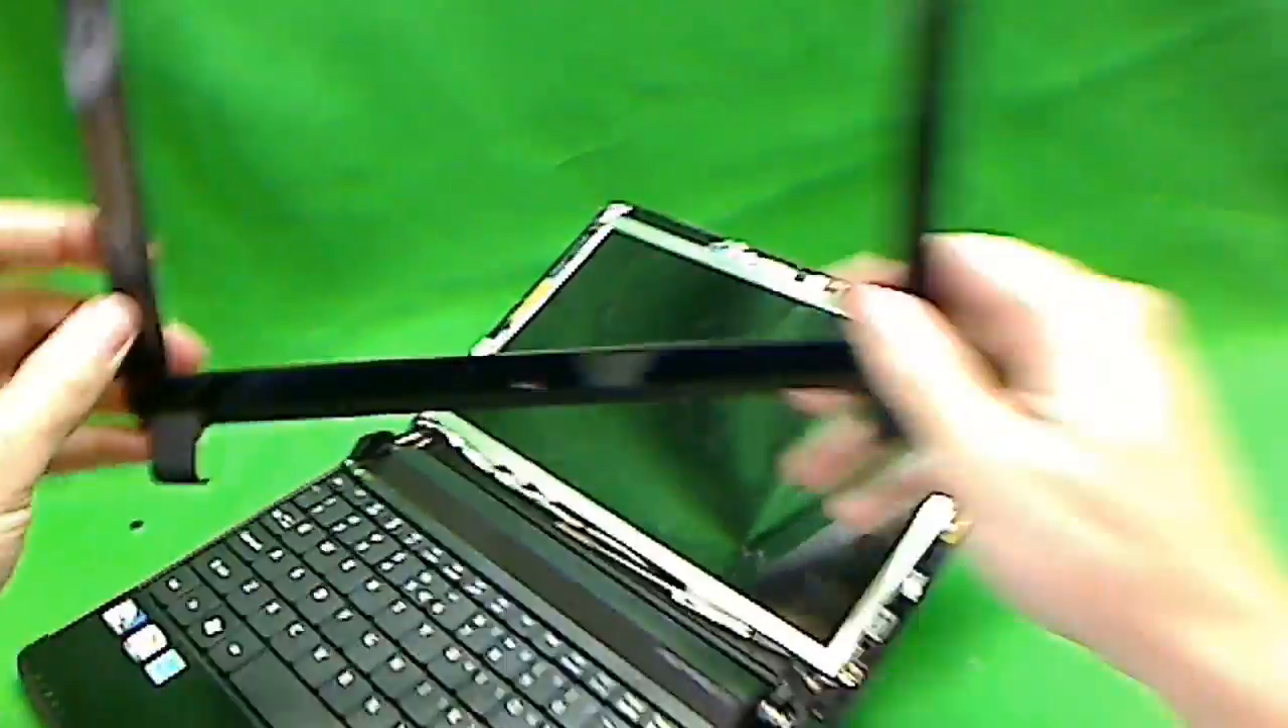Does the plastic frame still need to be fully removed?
No.